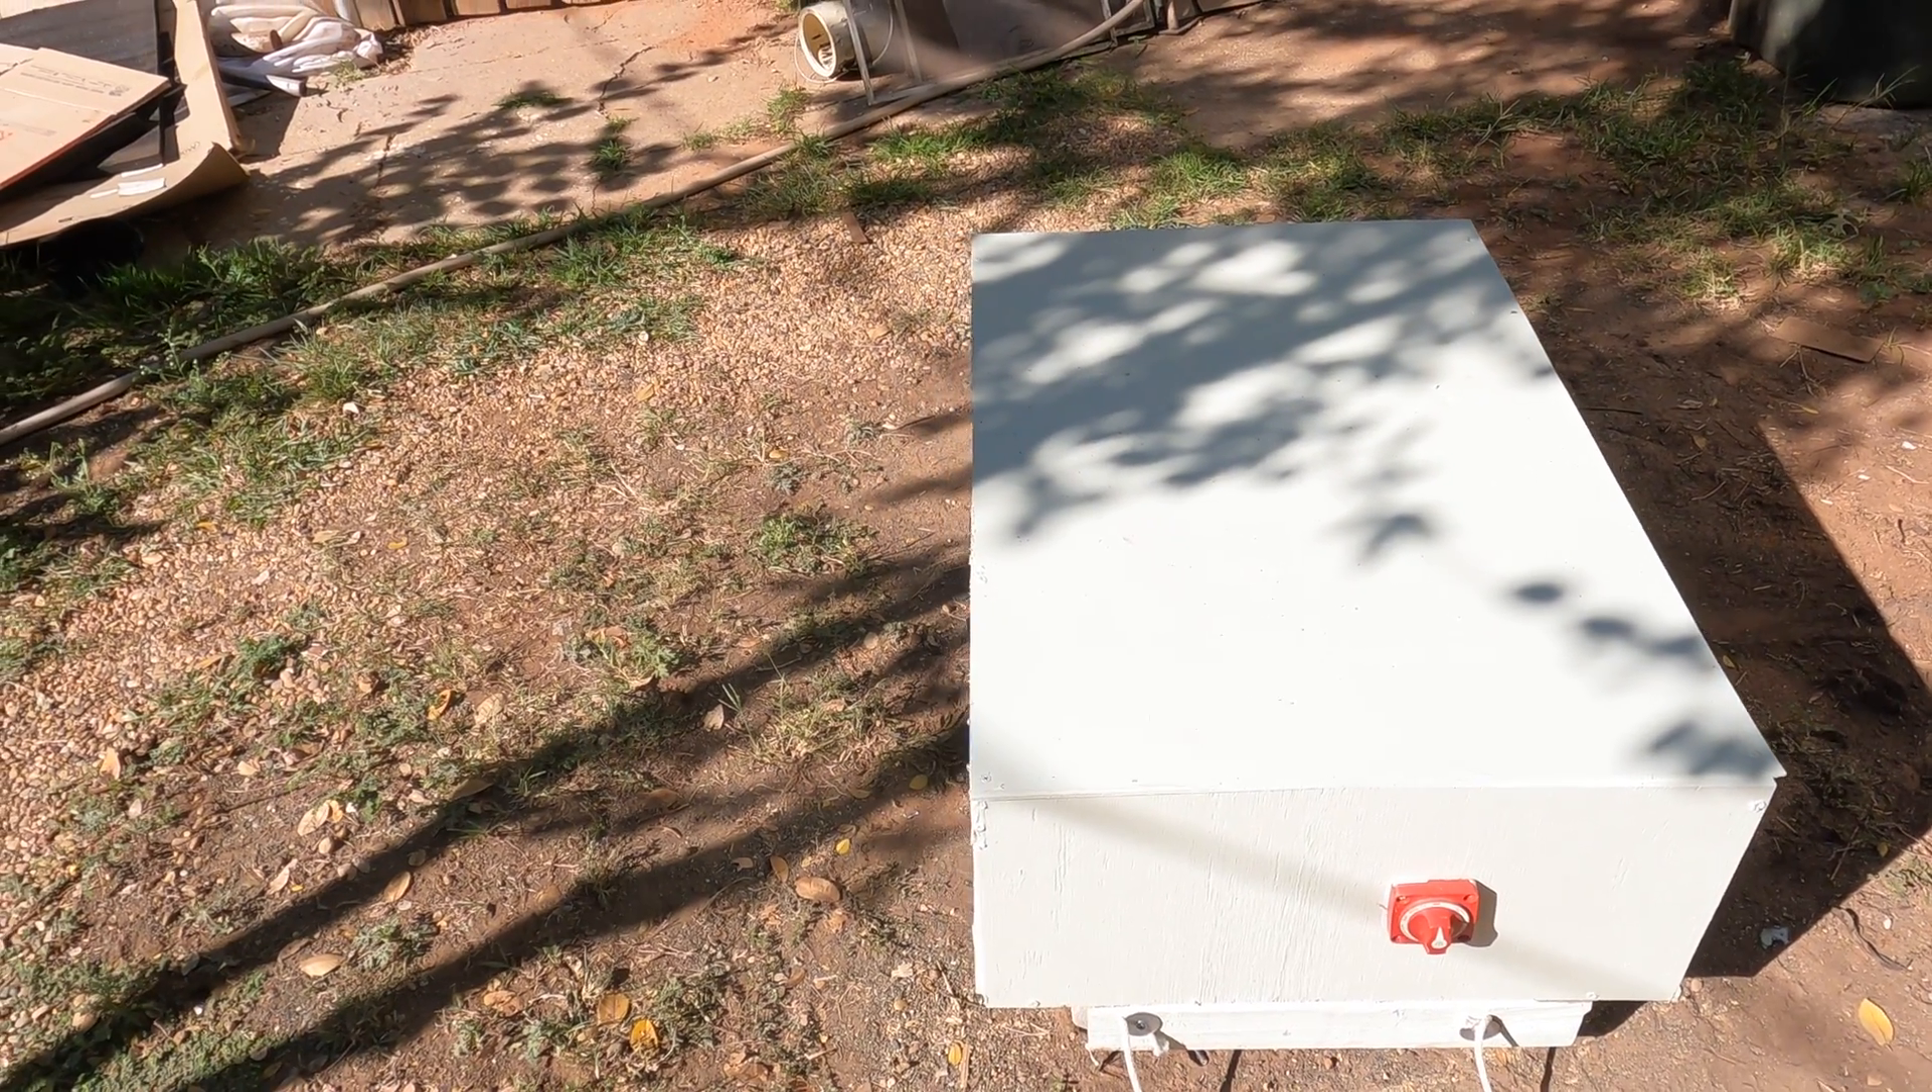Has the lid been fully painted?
Yes.